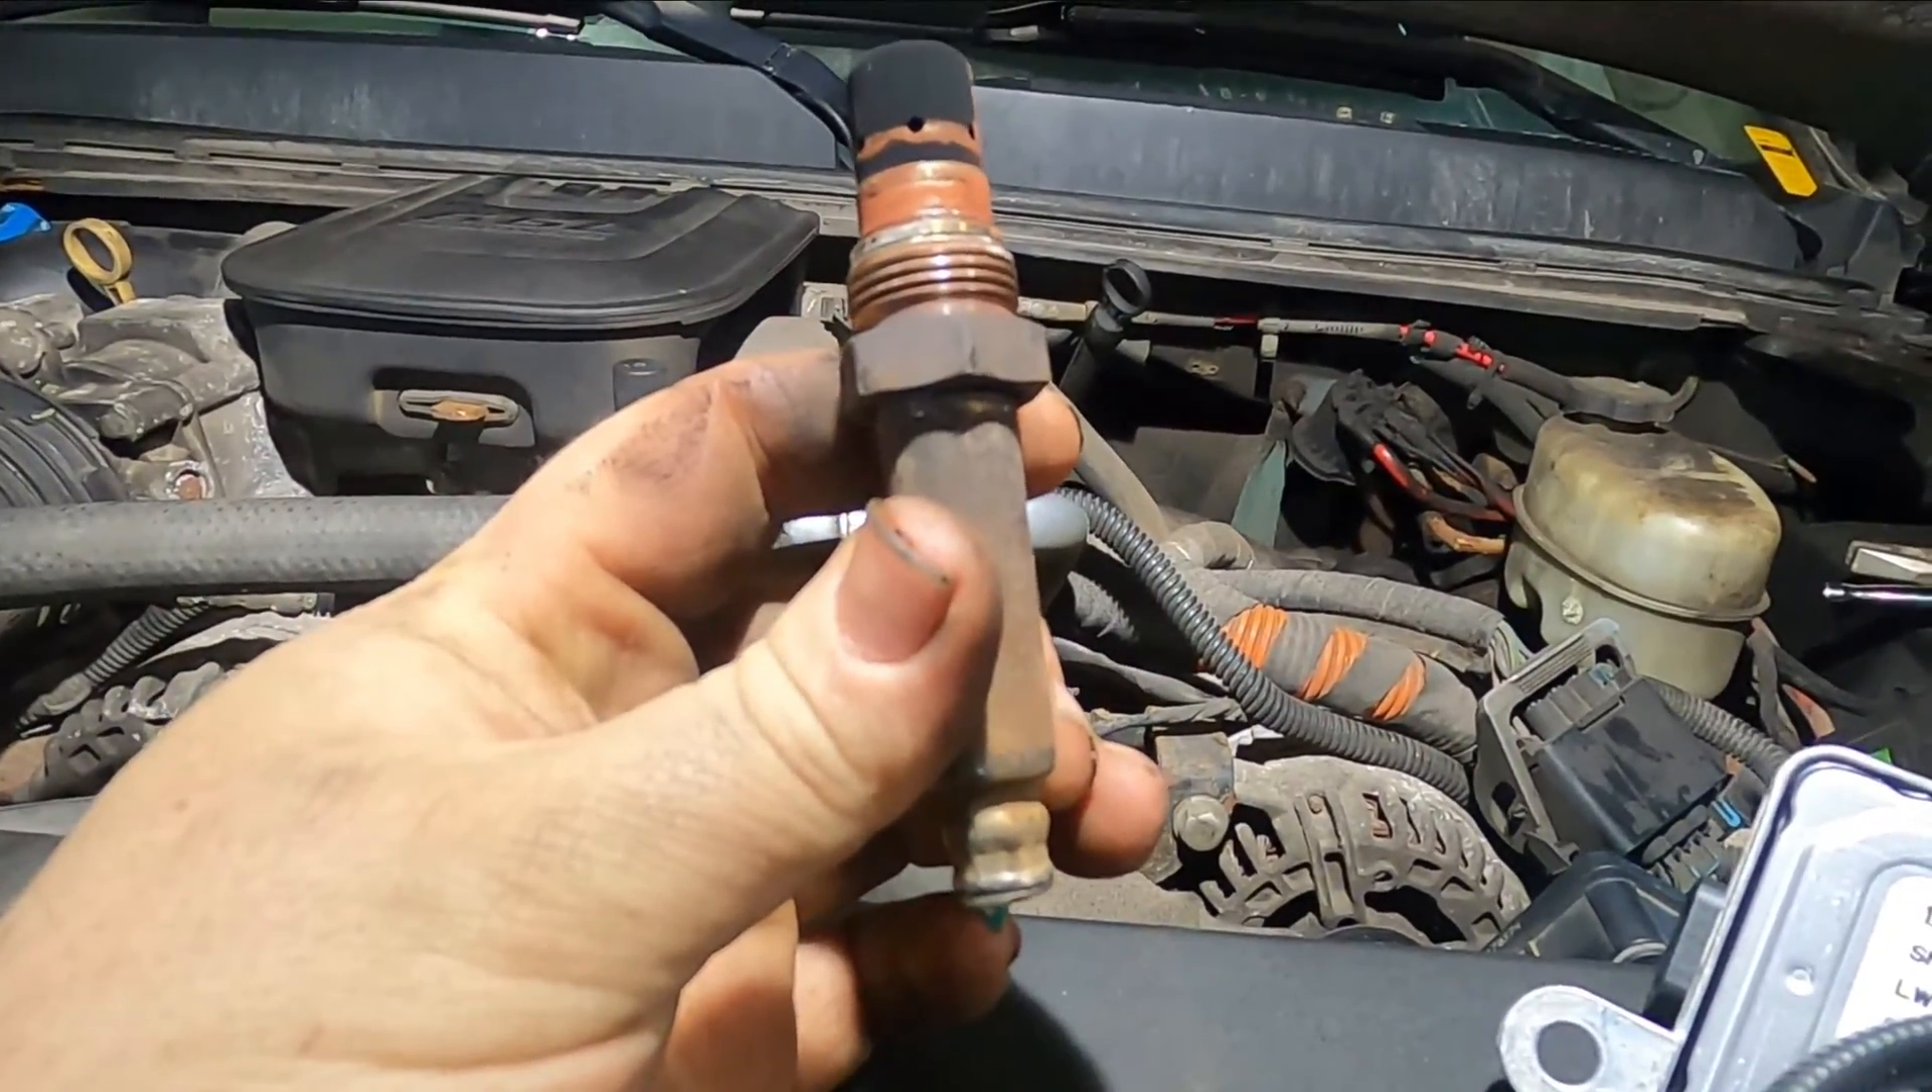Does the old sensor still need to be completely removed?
No.